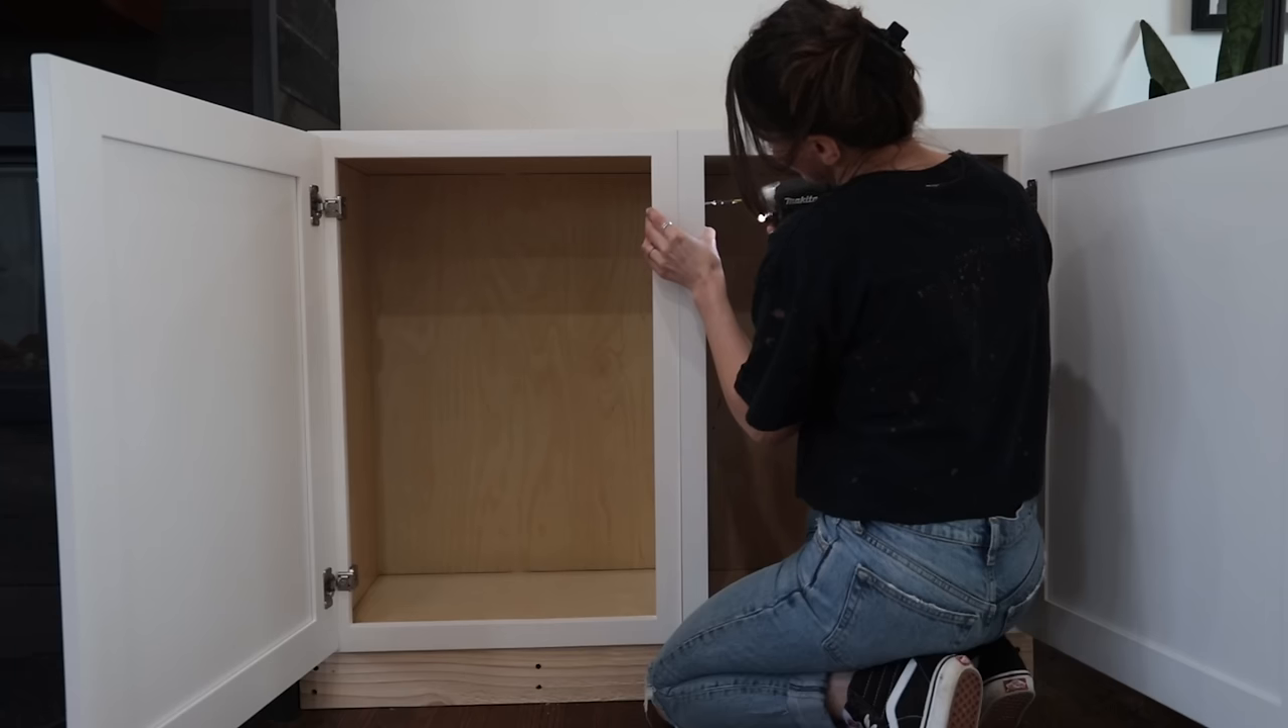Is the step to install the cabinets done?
No.